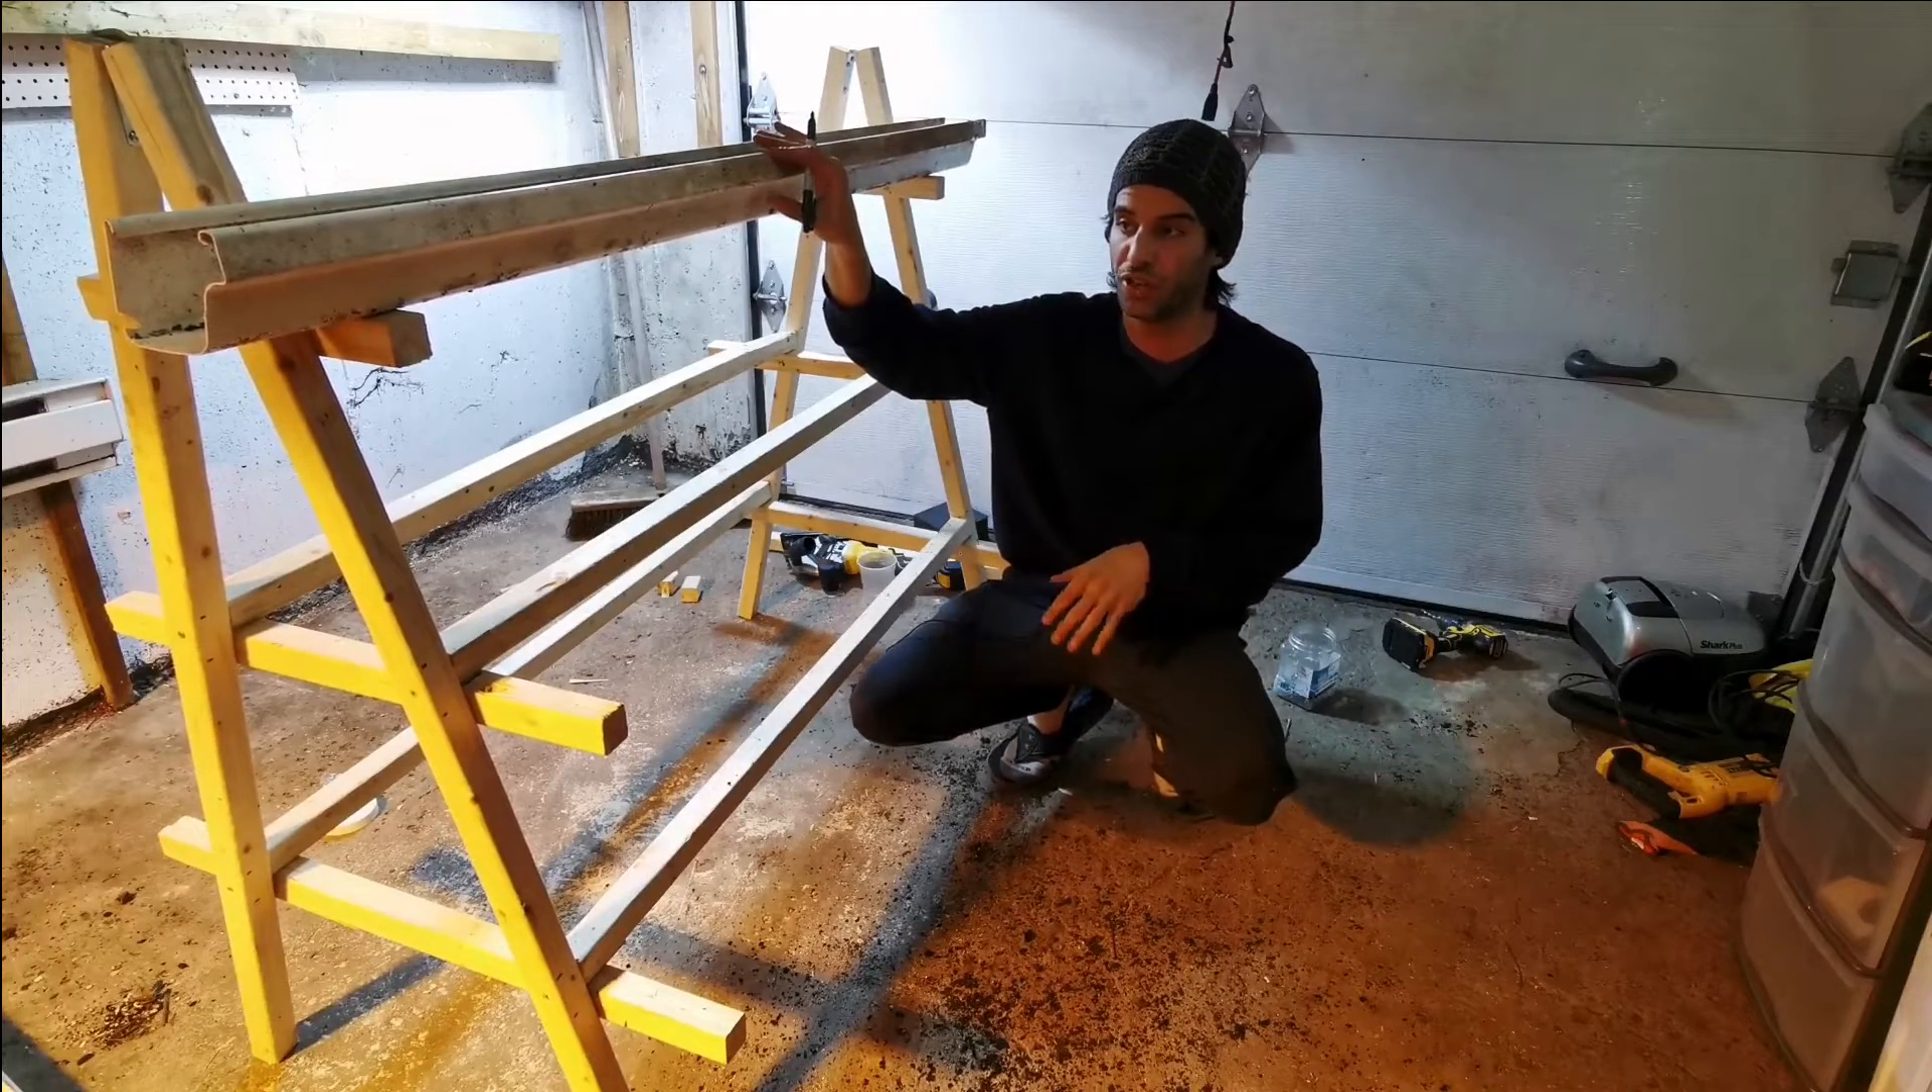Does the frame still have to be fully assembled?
No.